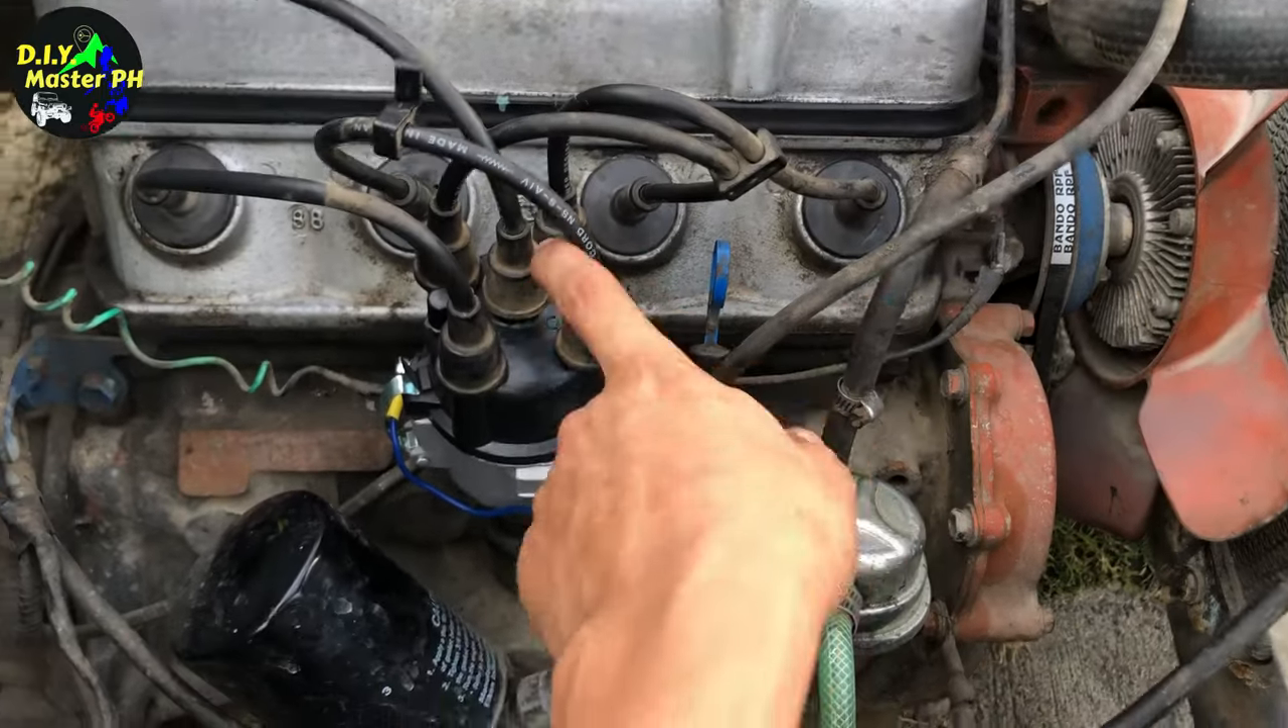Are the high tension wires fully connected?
Yes.